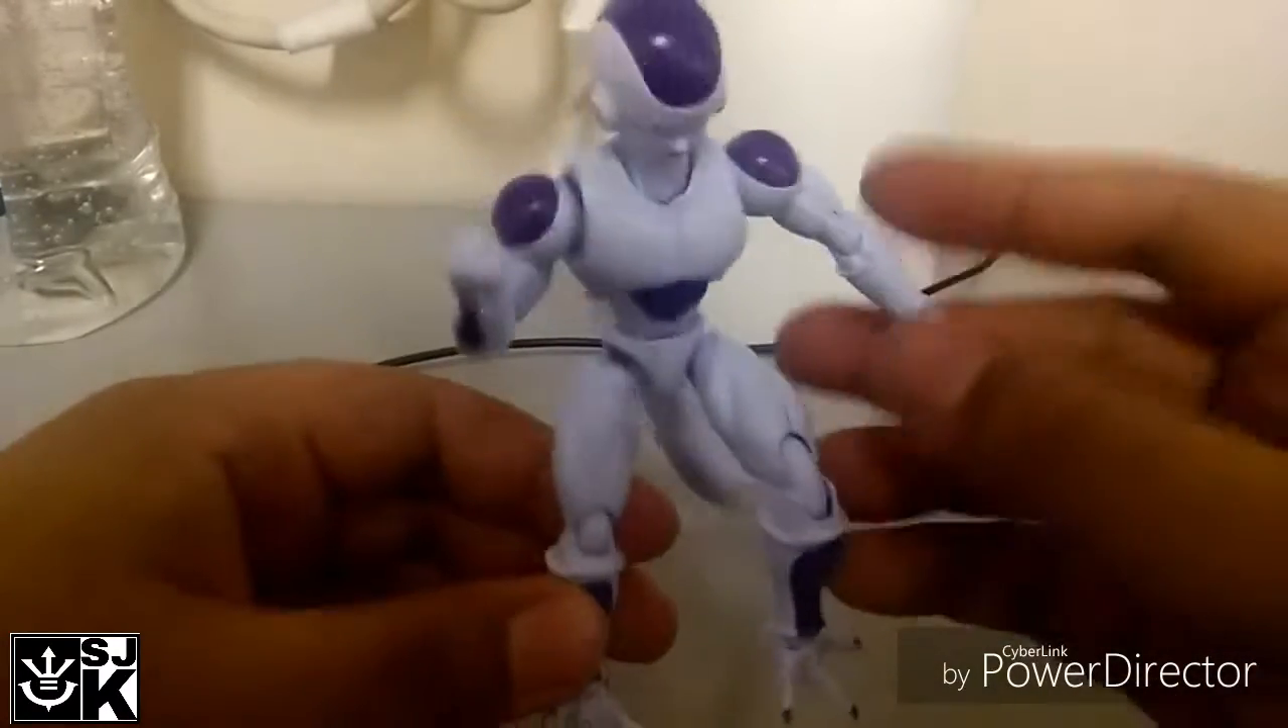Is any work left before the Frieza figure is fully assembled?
No.